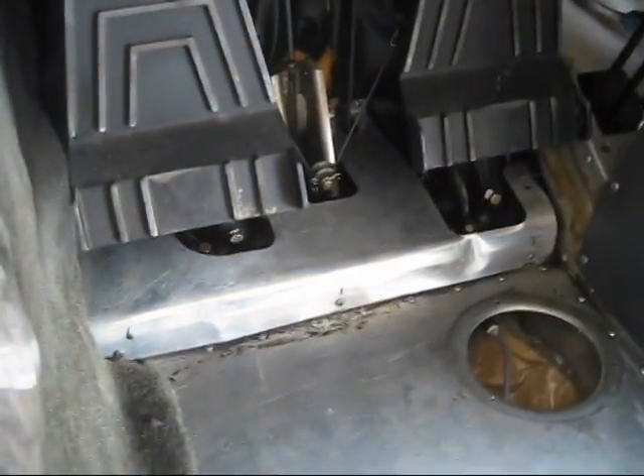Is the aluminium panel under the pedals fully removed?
No.